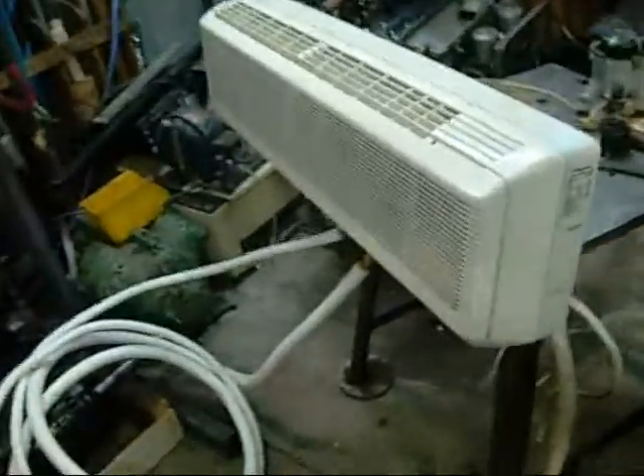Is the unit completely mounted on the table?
Yes.